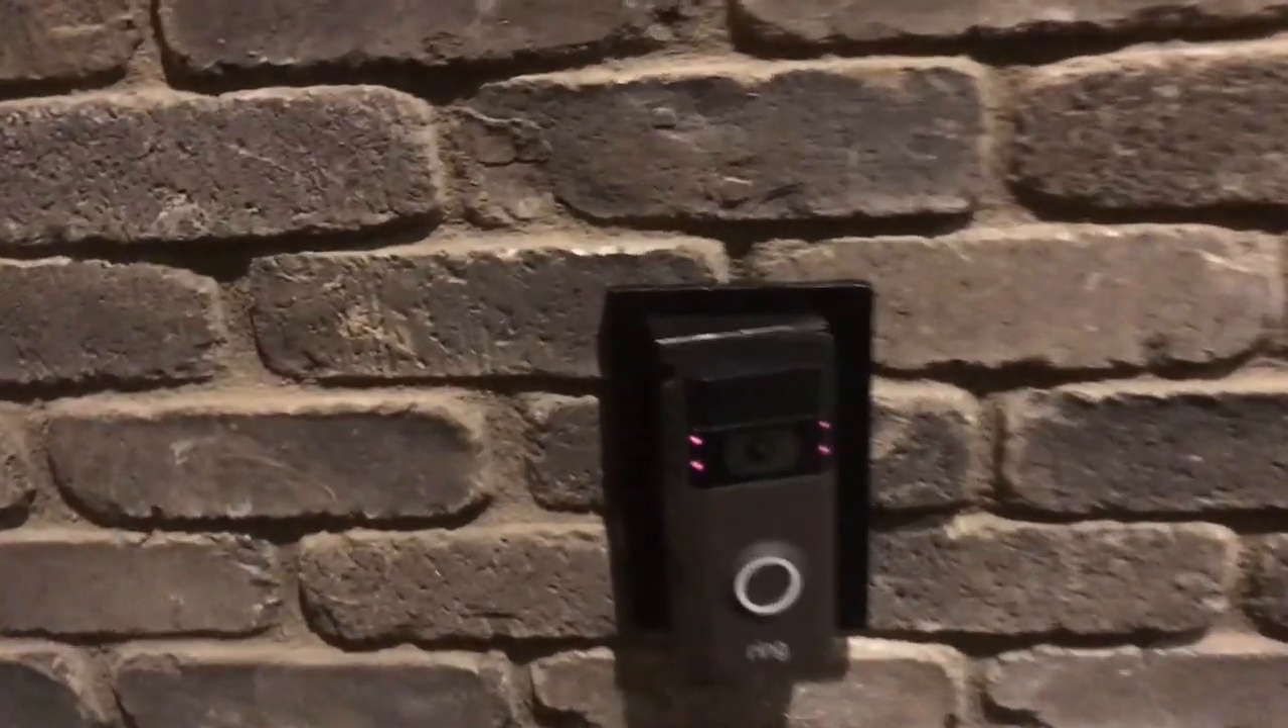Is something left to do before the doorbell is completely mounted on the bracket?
No.